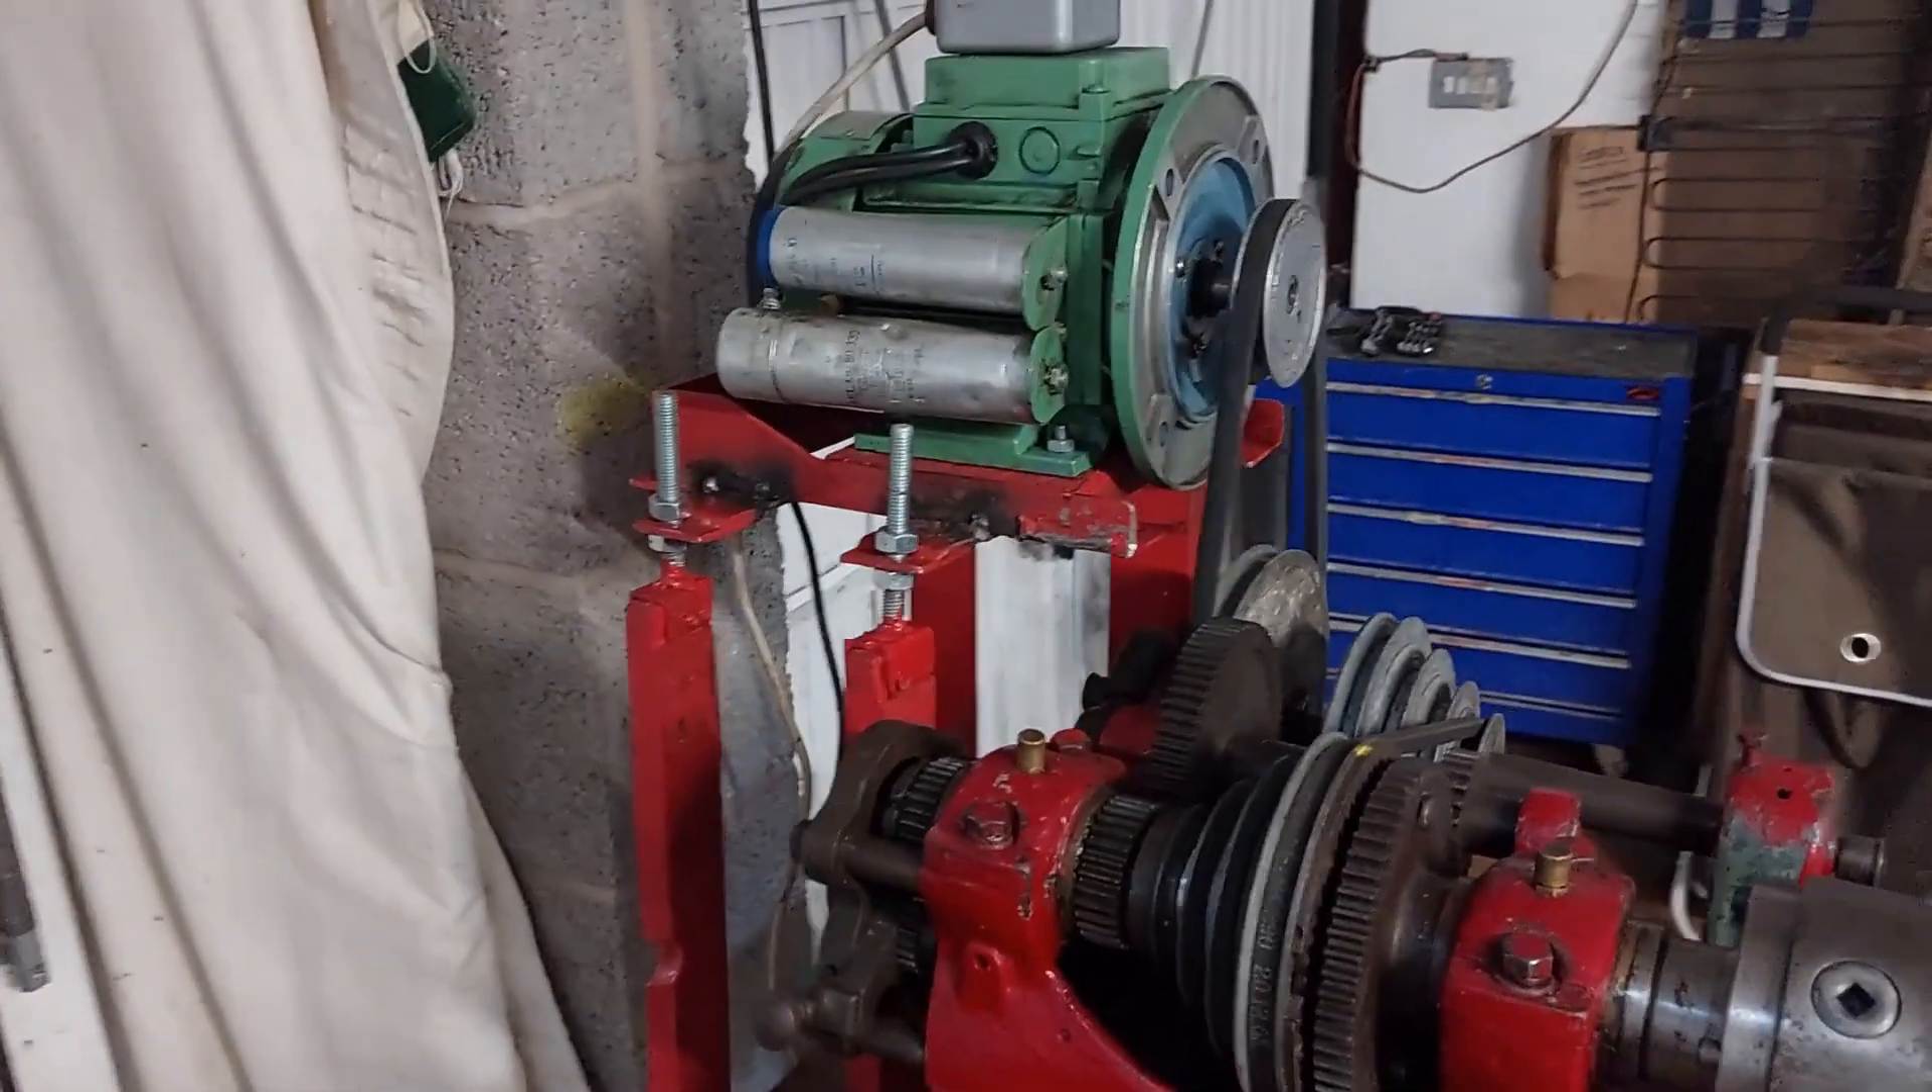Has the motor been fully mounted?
Yes.